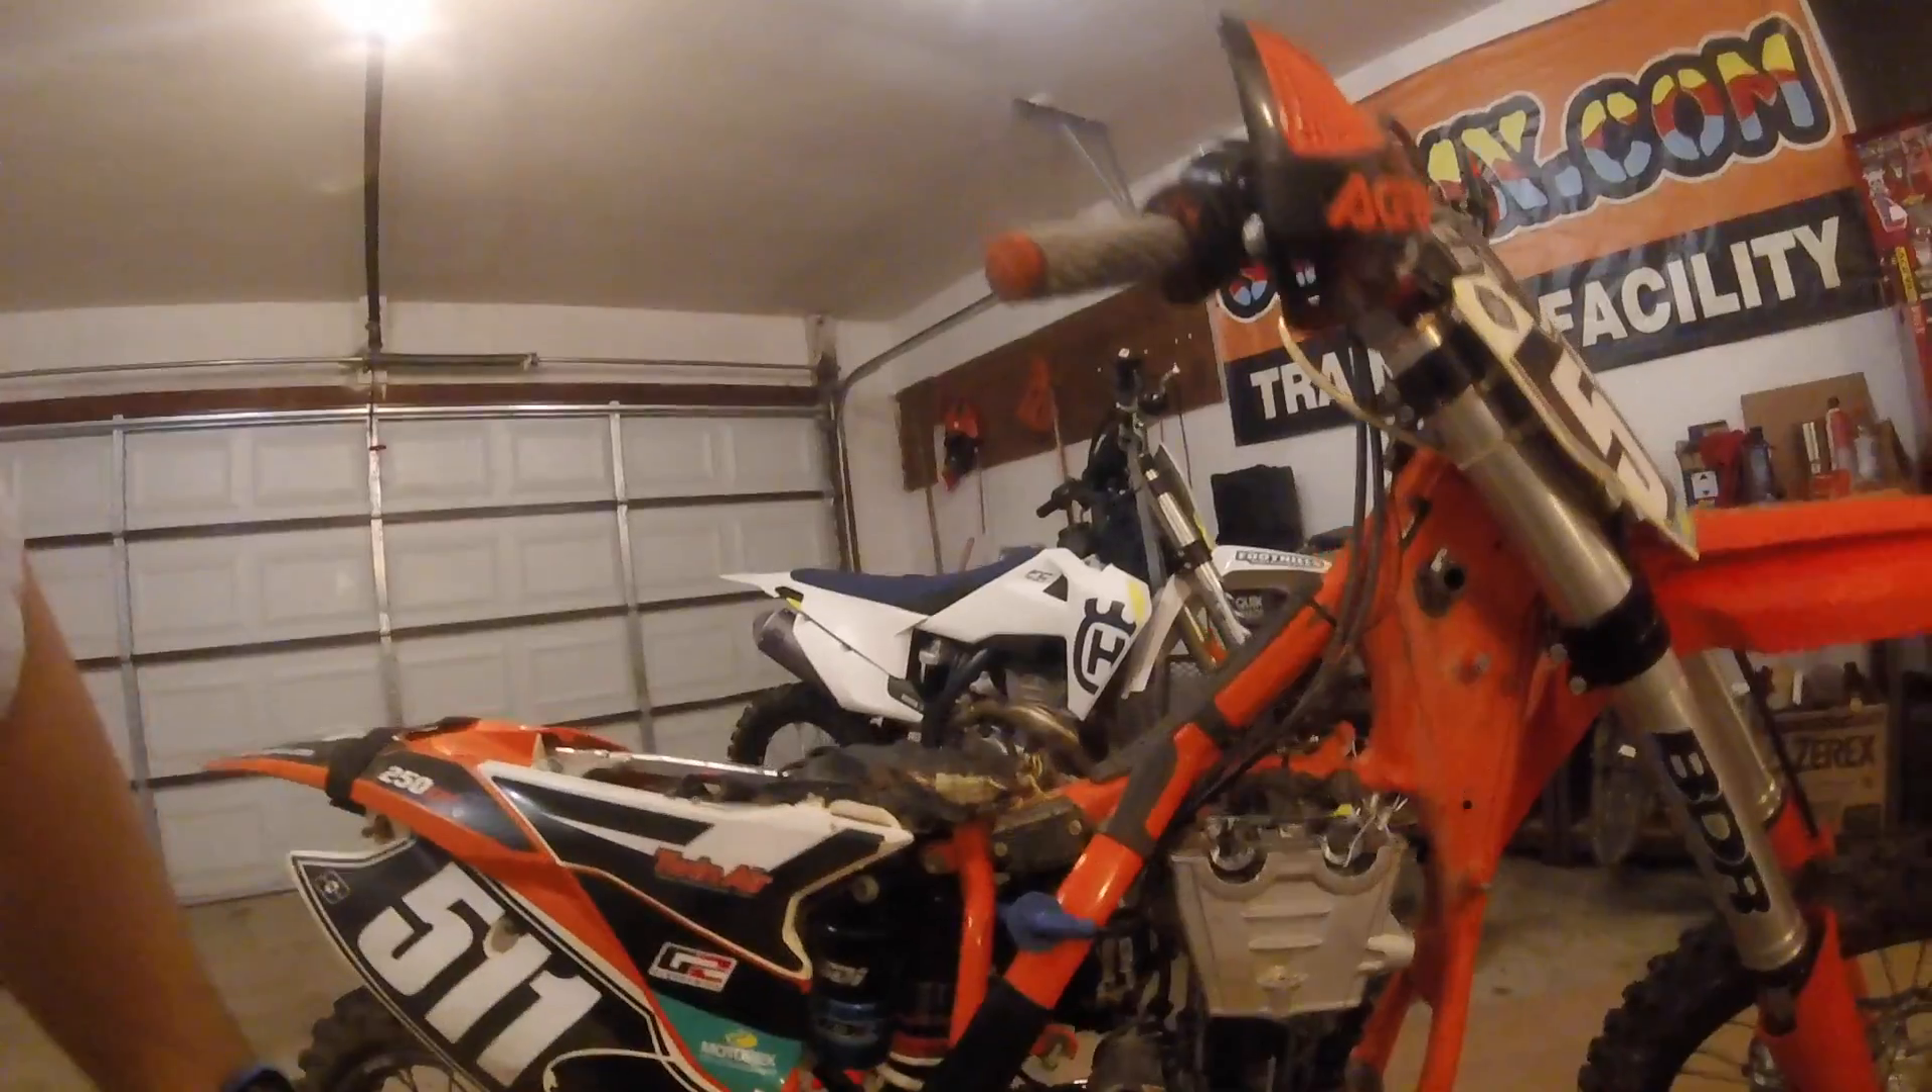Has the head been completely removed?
No.